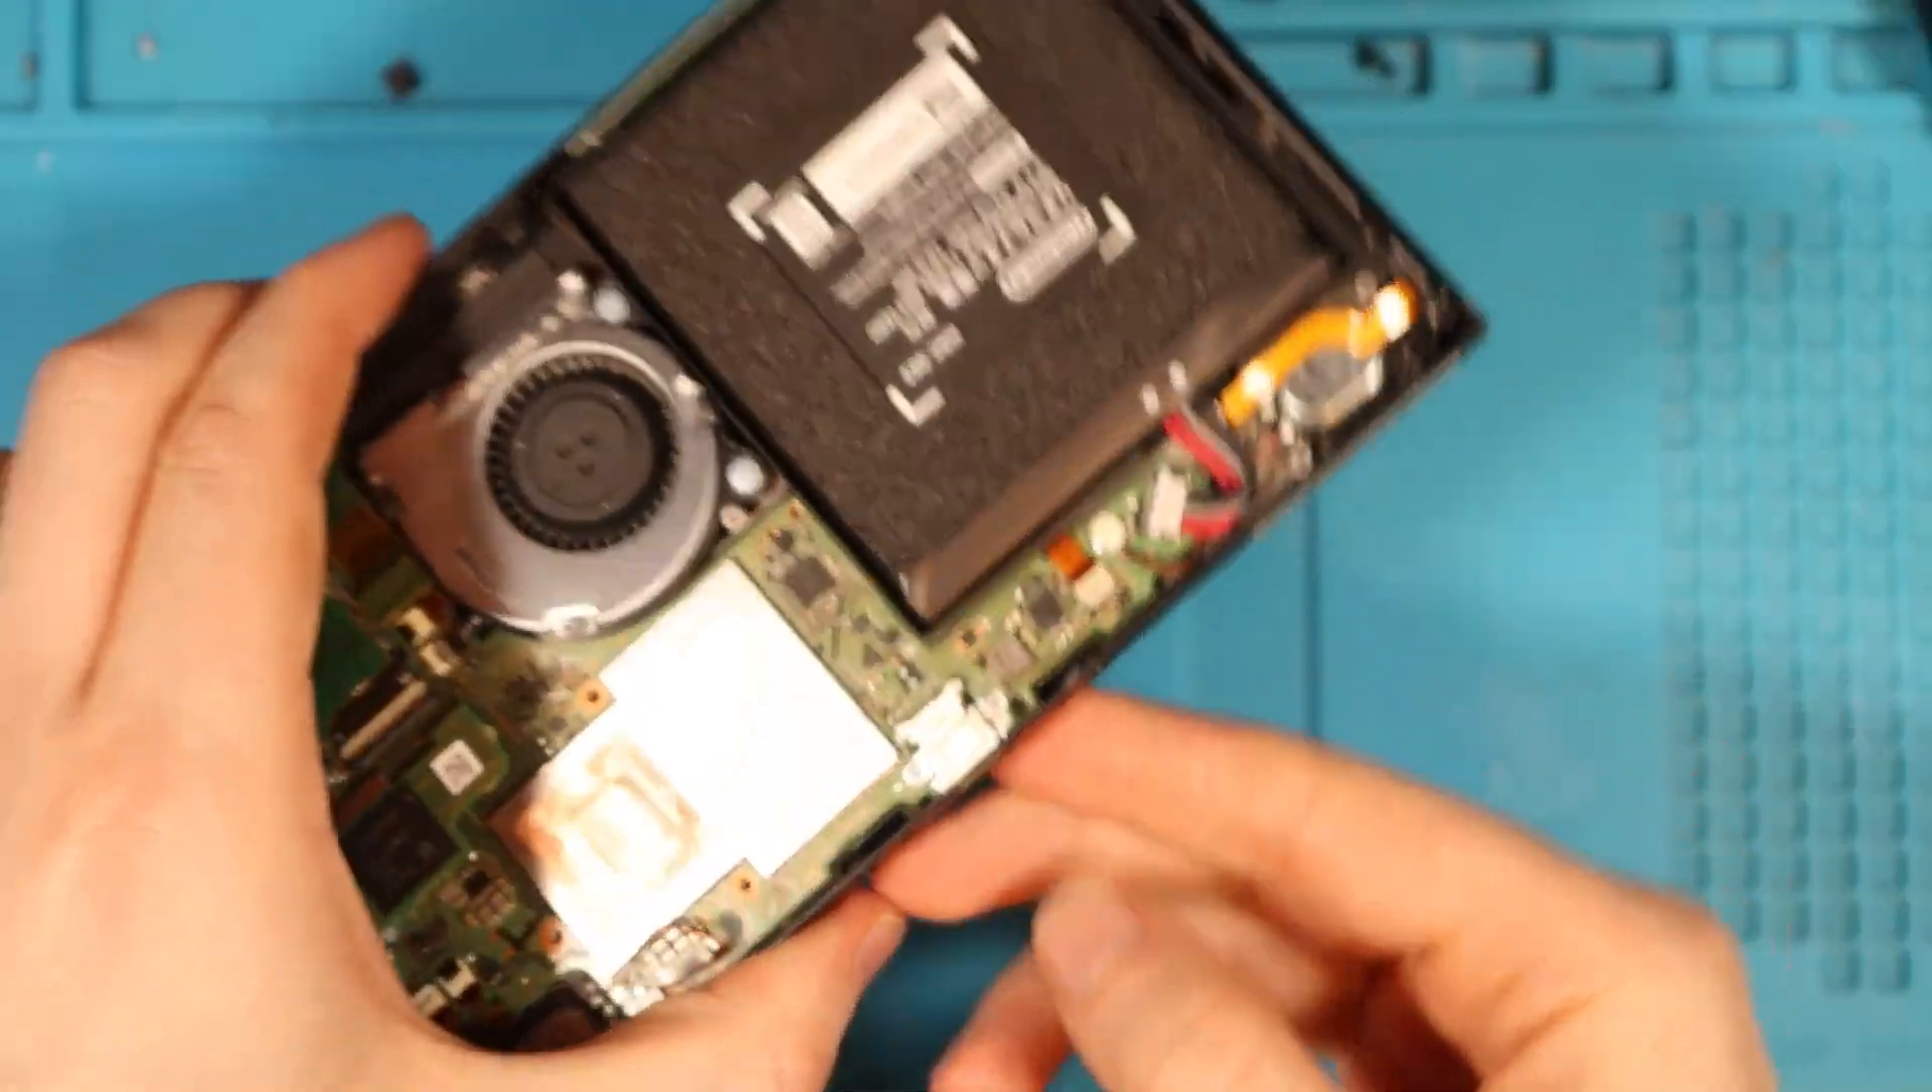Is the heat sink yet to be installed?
Yes.